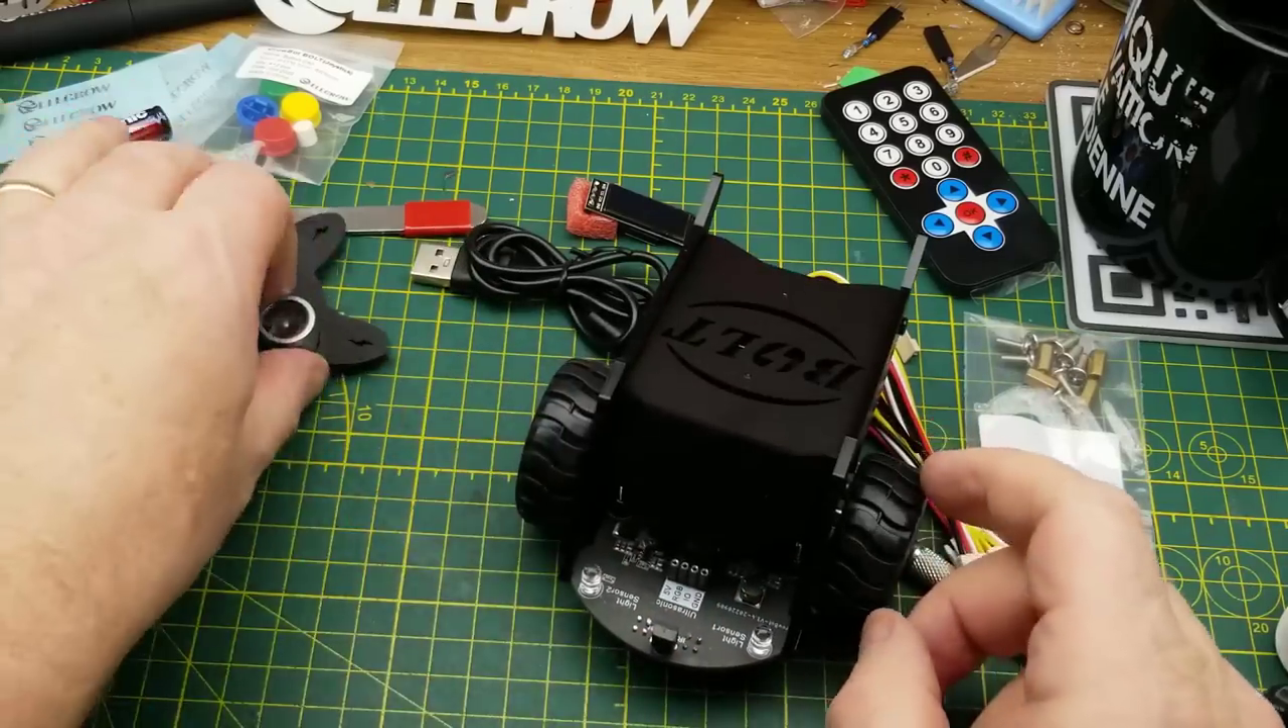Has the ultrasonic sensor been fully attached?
No.